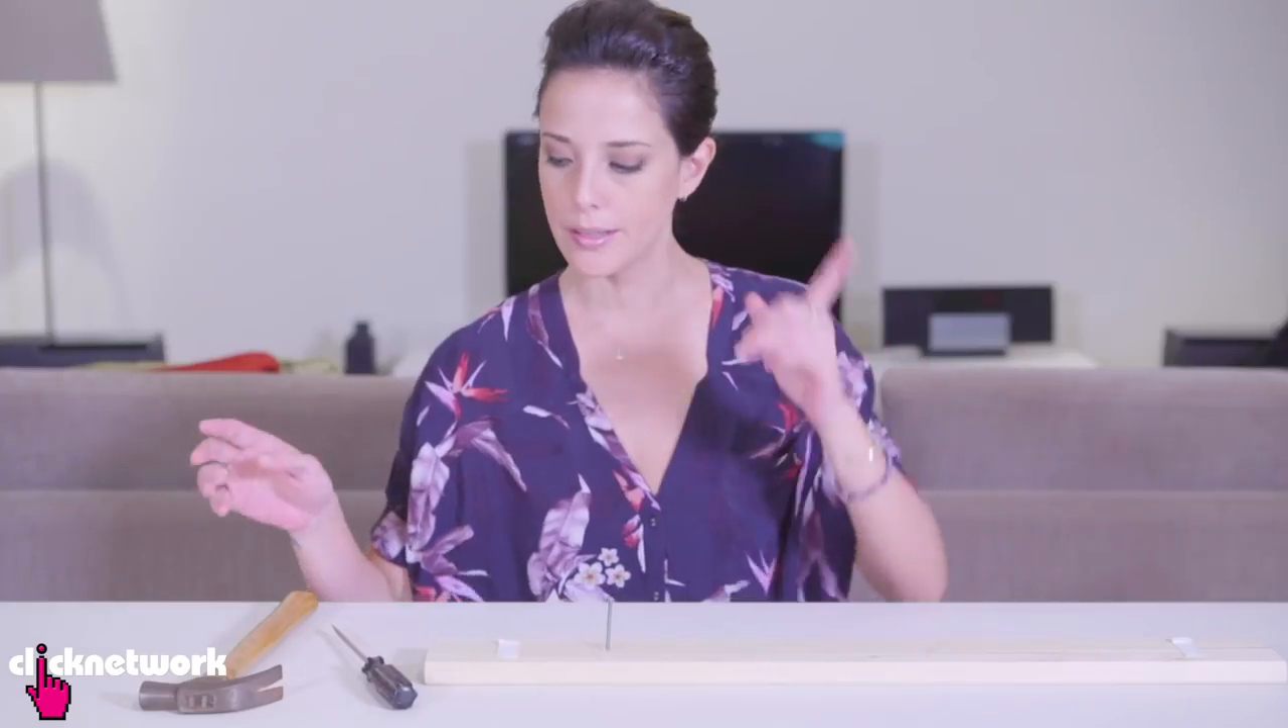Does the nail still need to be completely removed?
Yes.